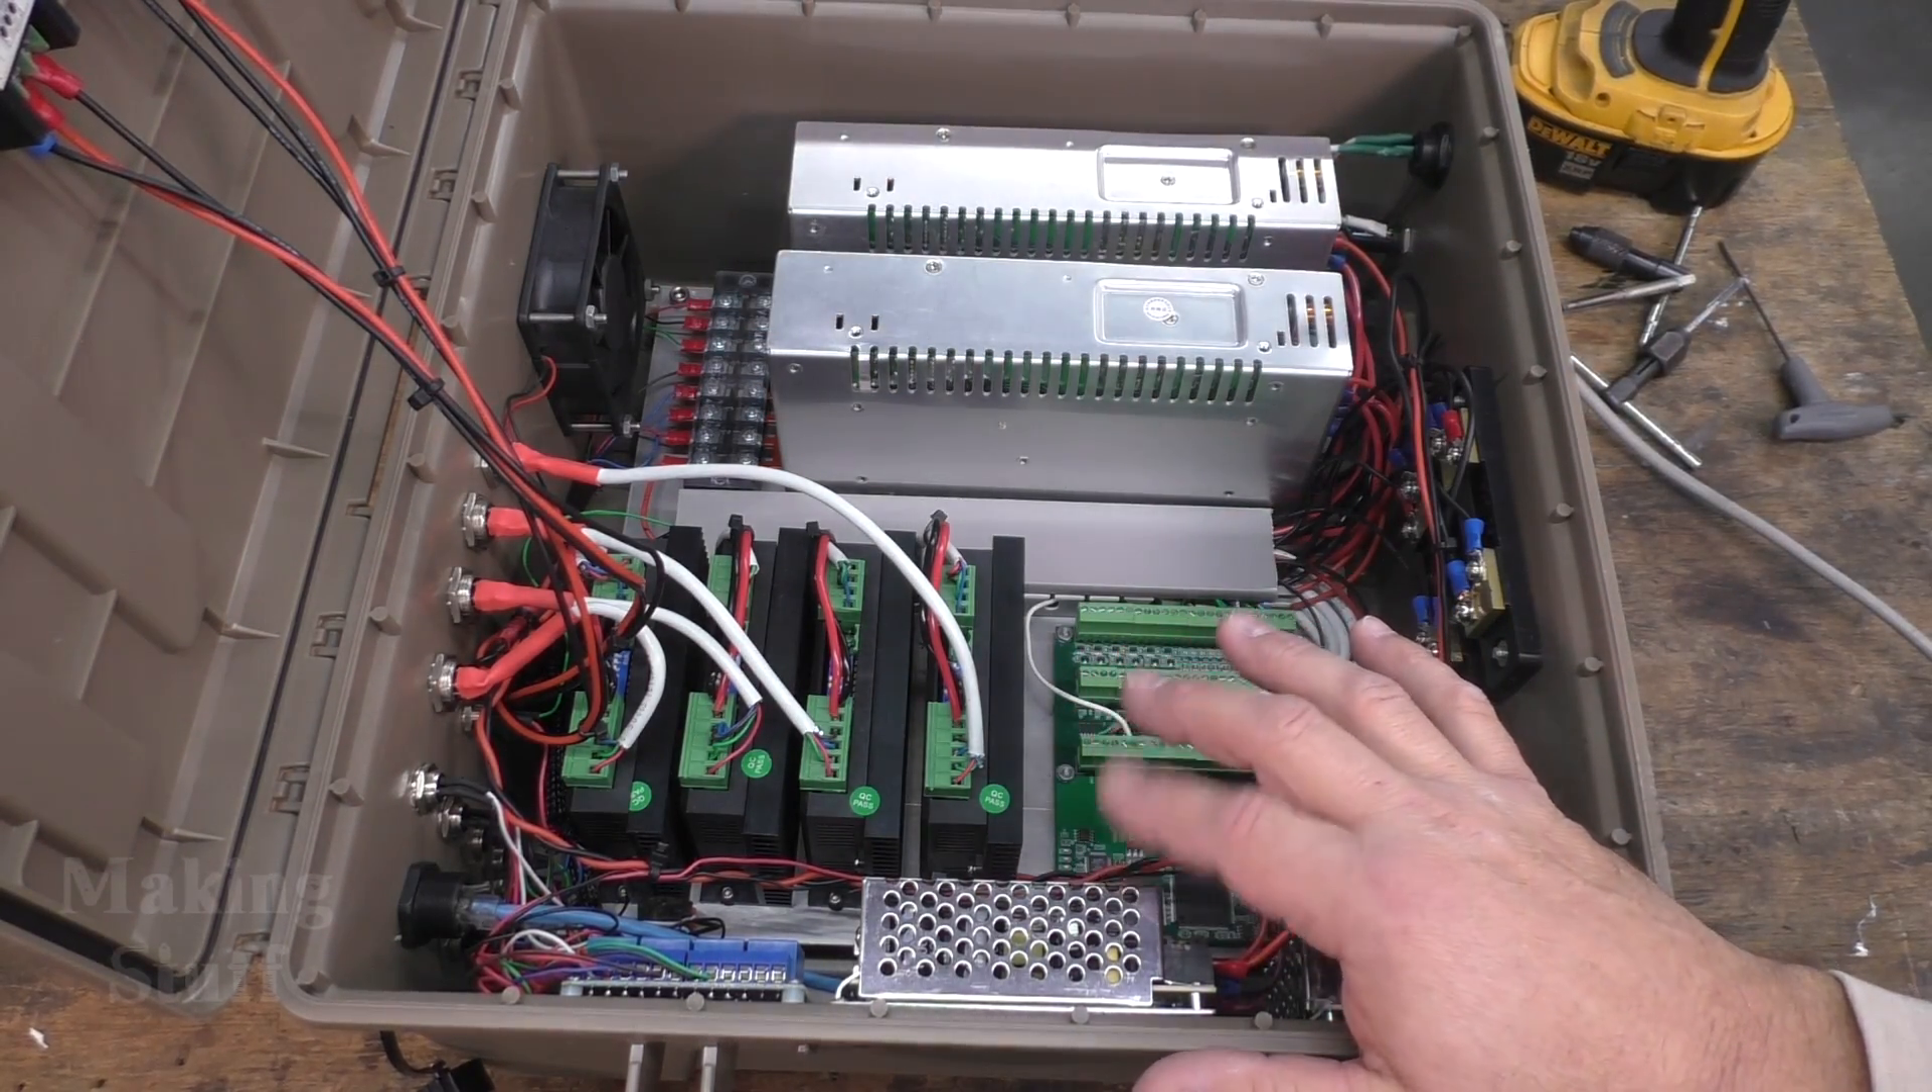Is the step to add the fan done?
Yes.